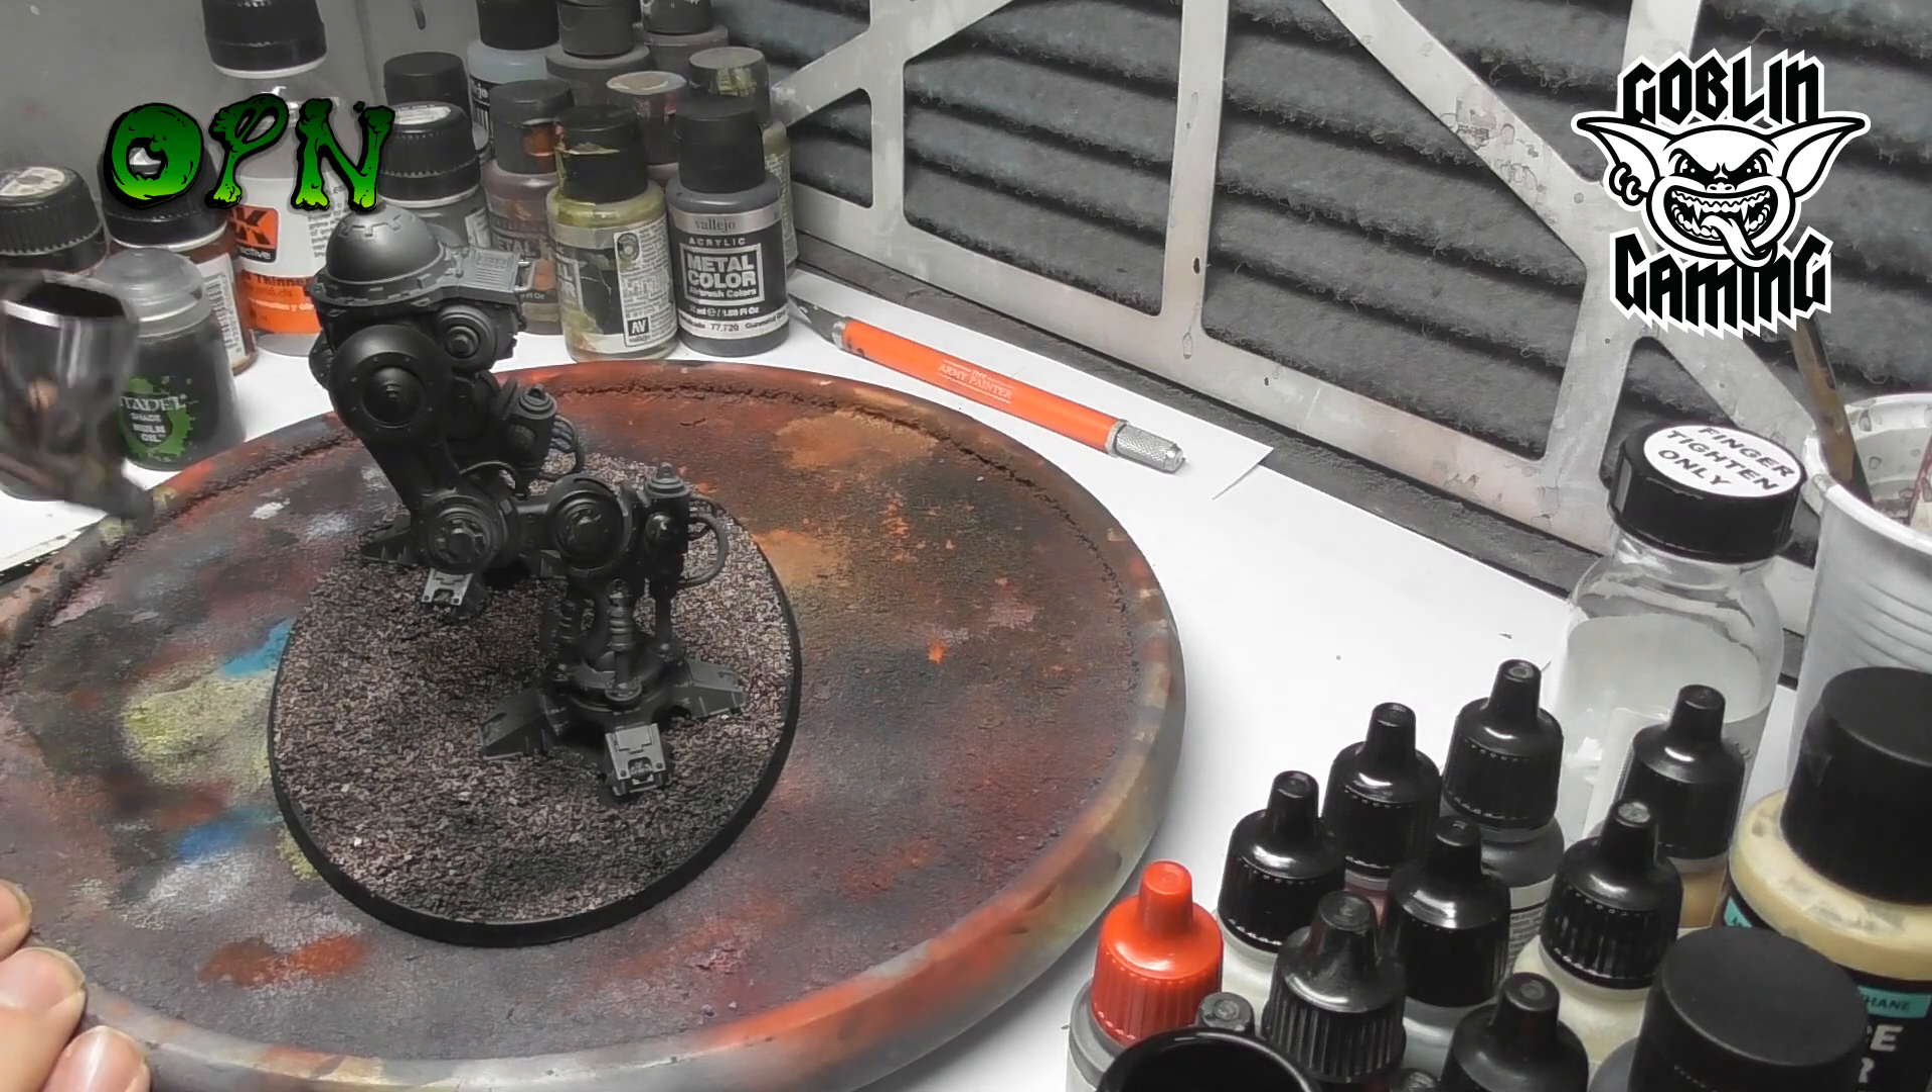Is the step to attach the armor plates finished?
No.